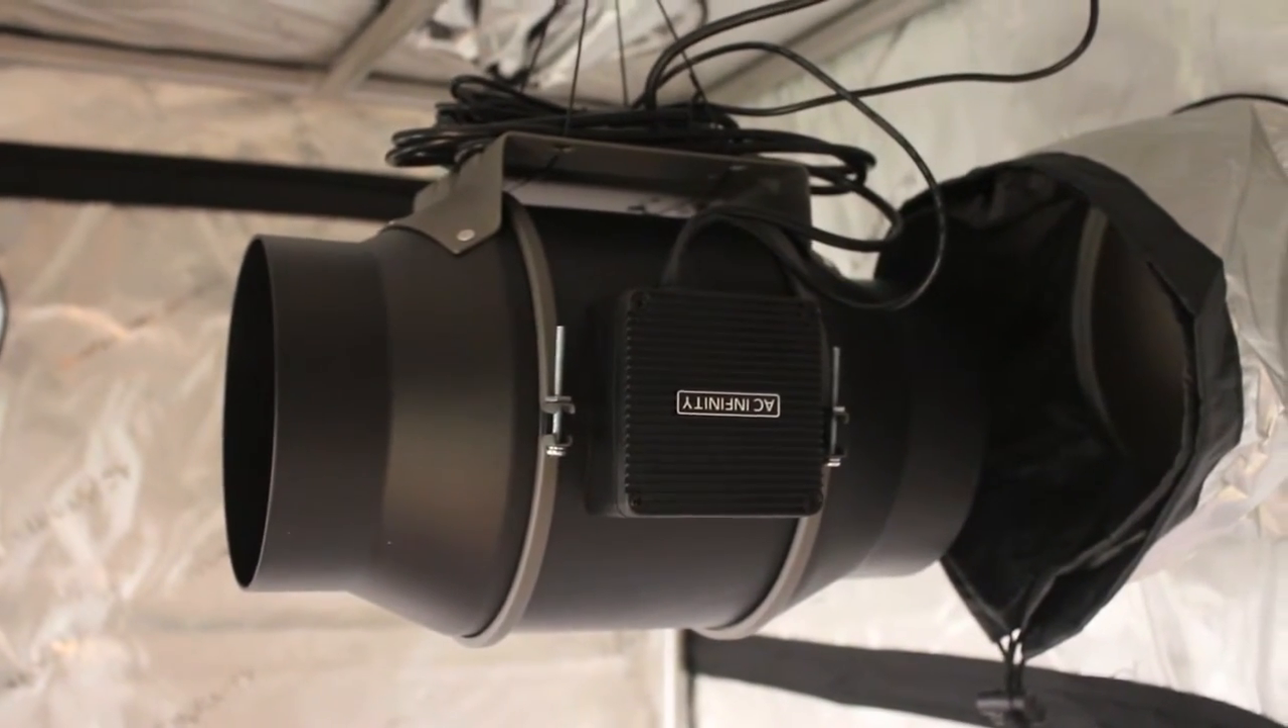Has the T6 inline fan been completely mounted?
Yes.